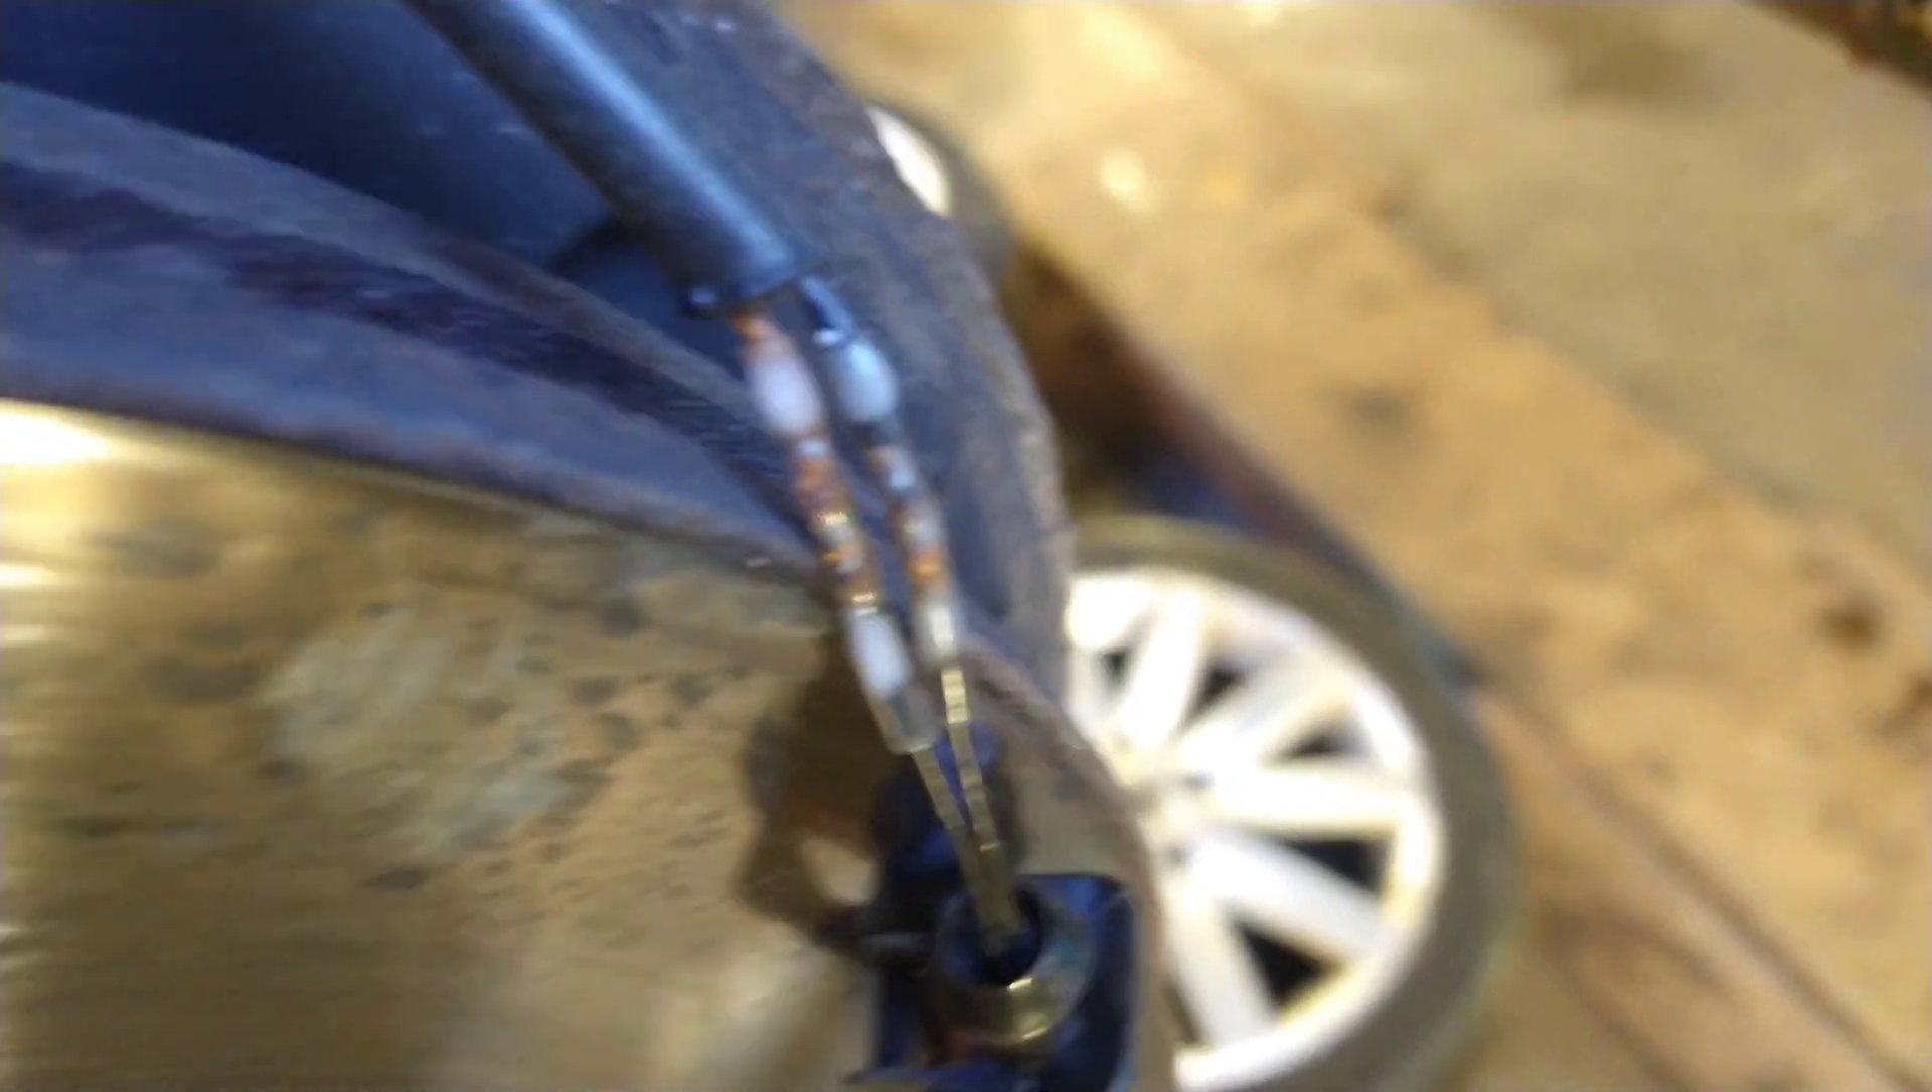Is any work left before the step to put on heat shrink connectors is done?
No.